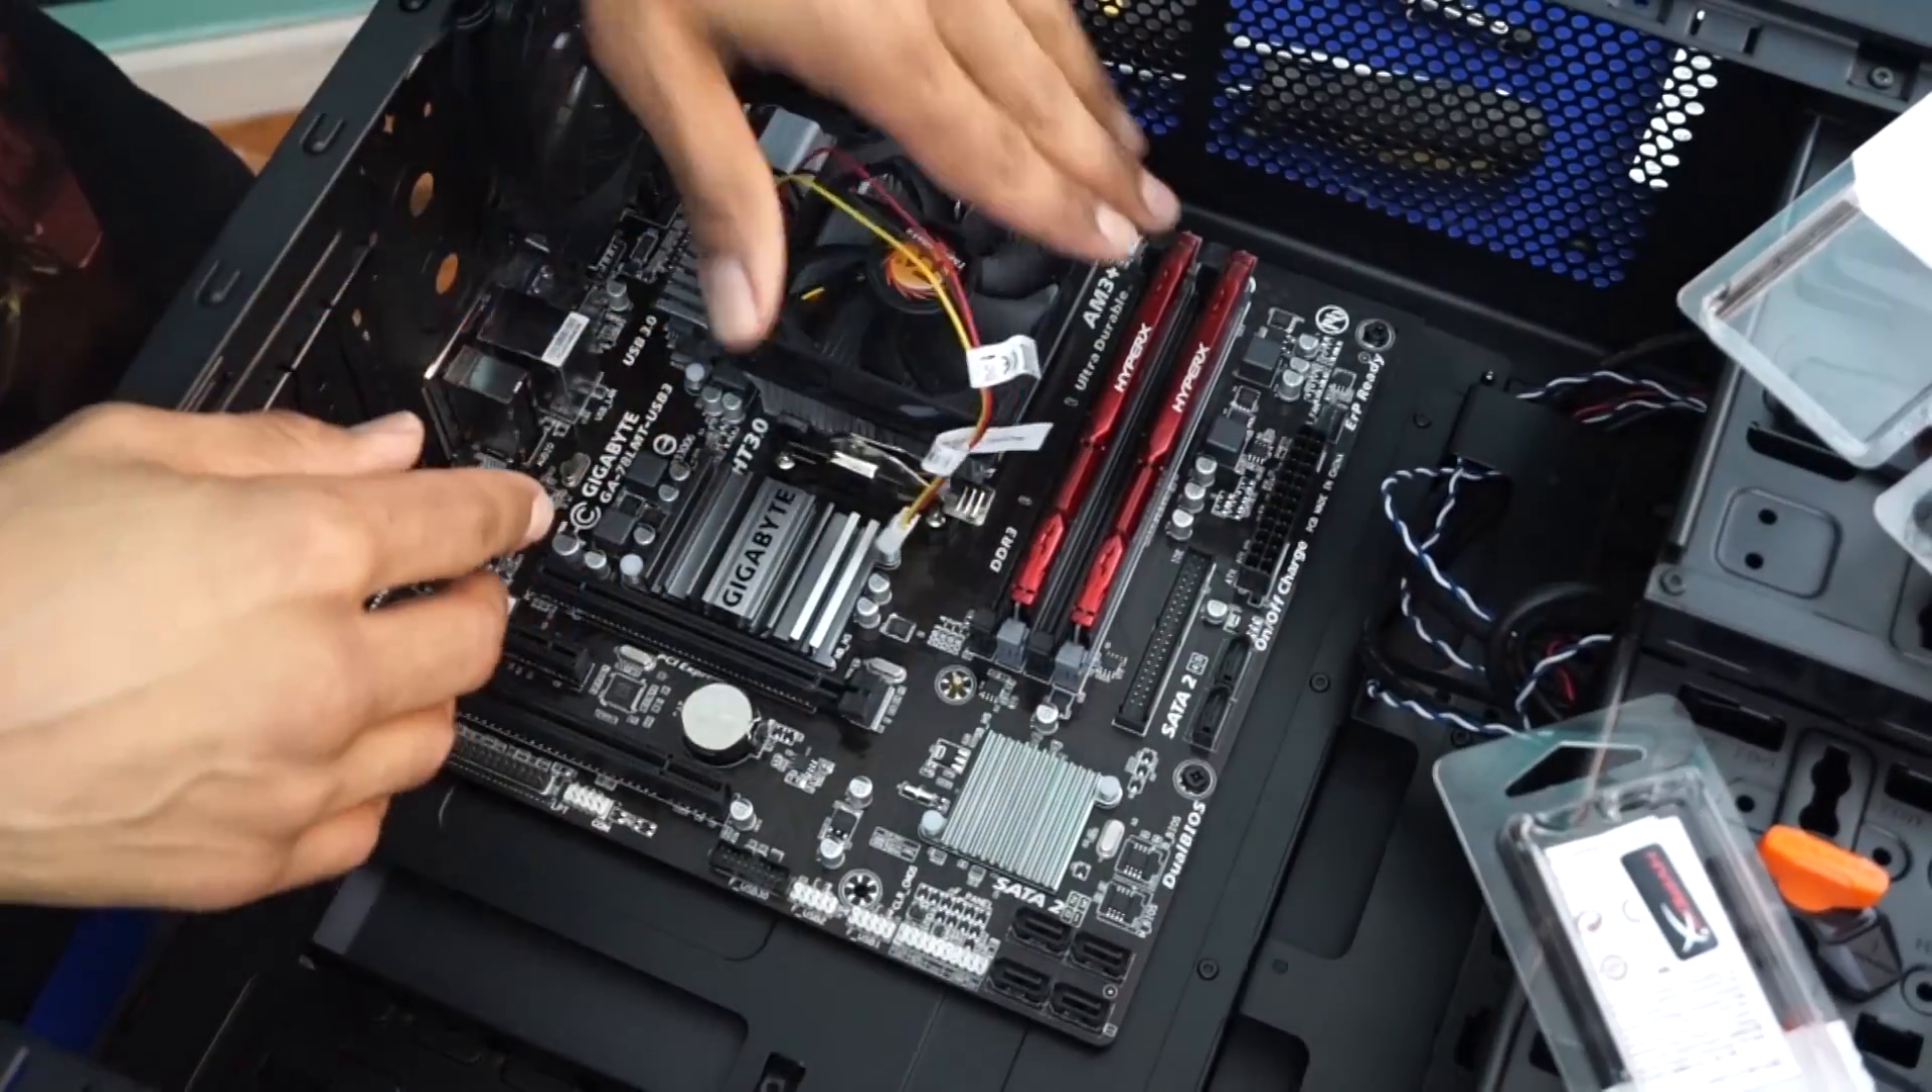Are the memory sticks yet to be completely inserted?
No.